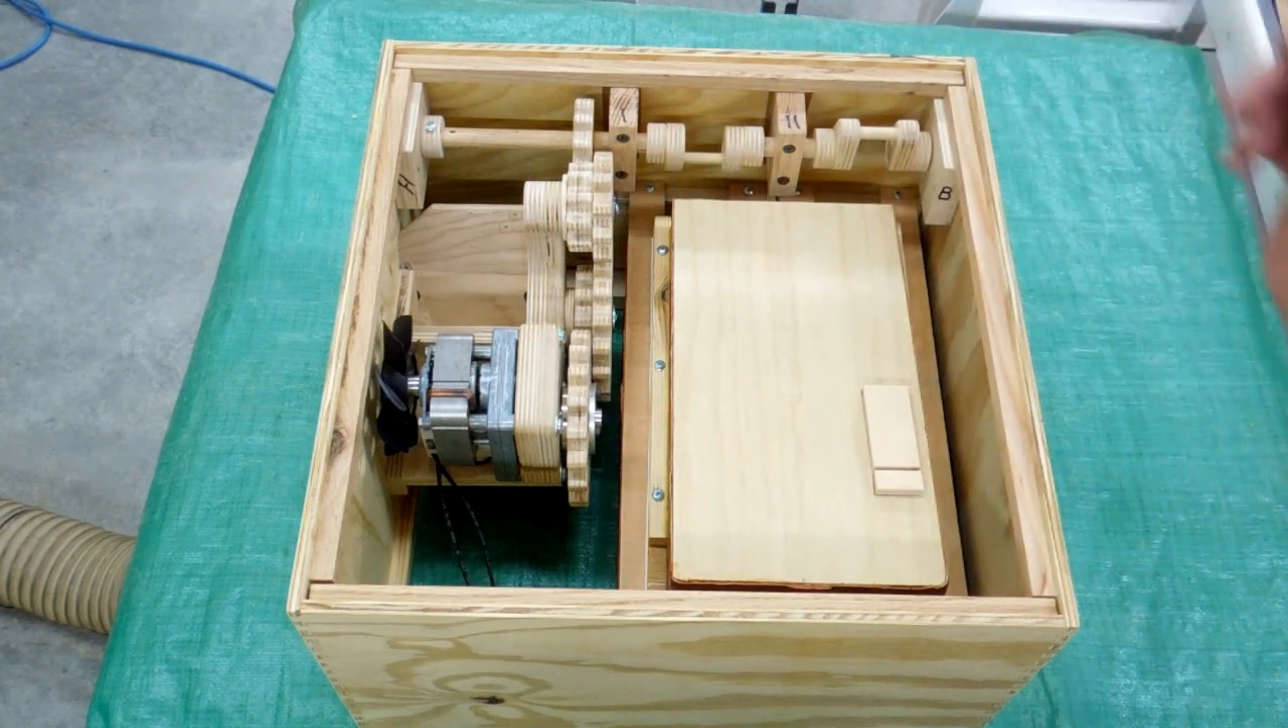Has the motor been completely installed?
Yes.